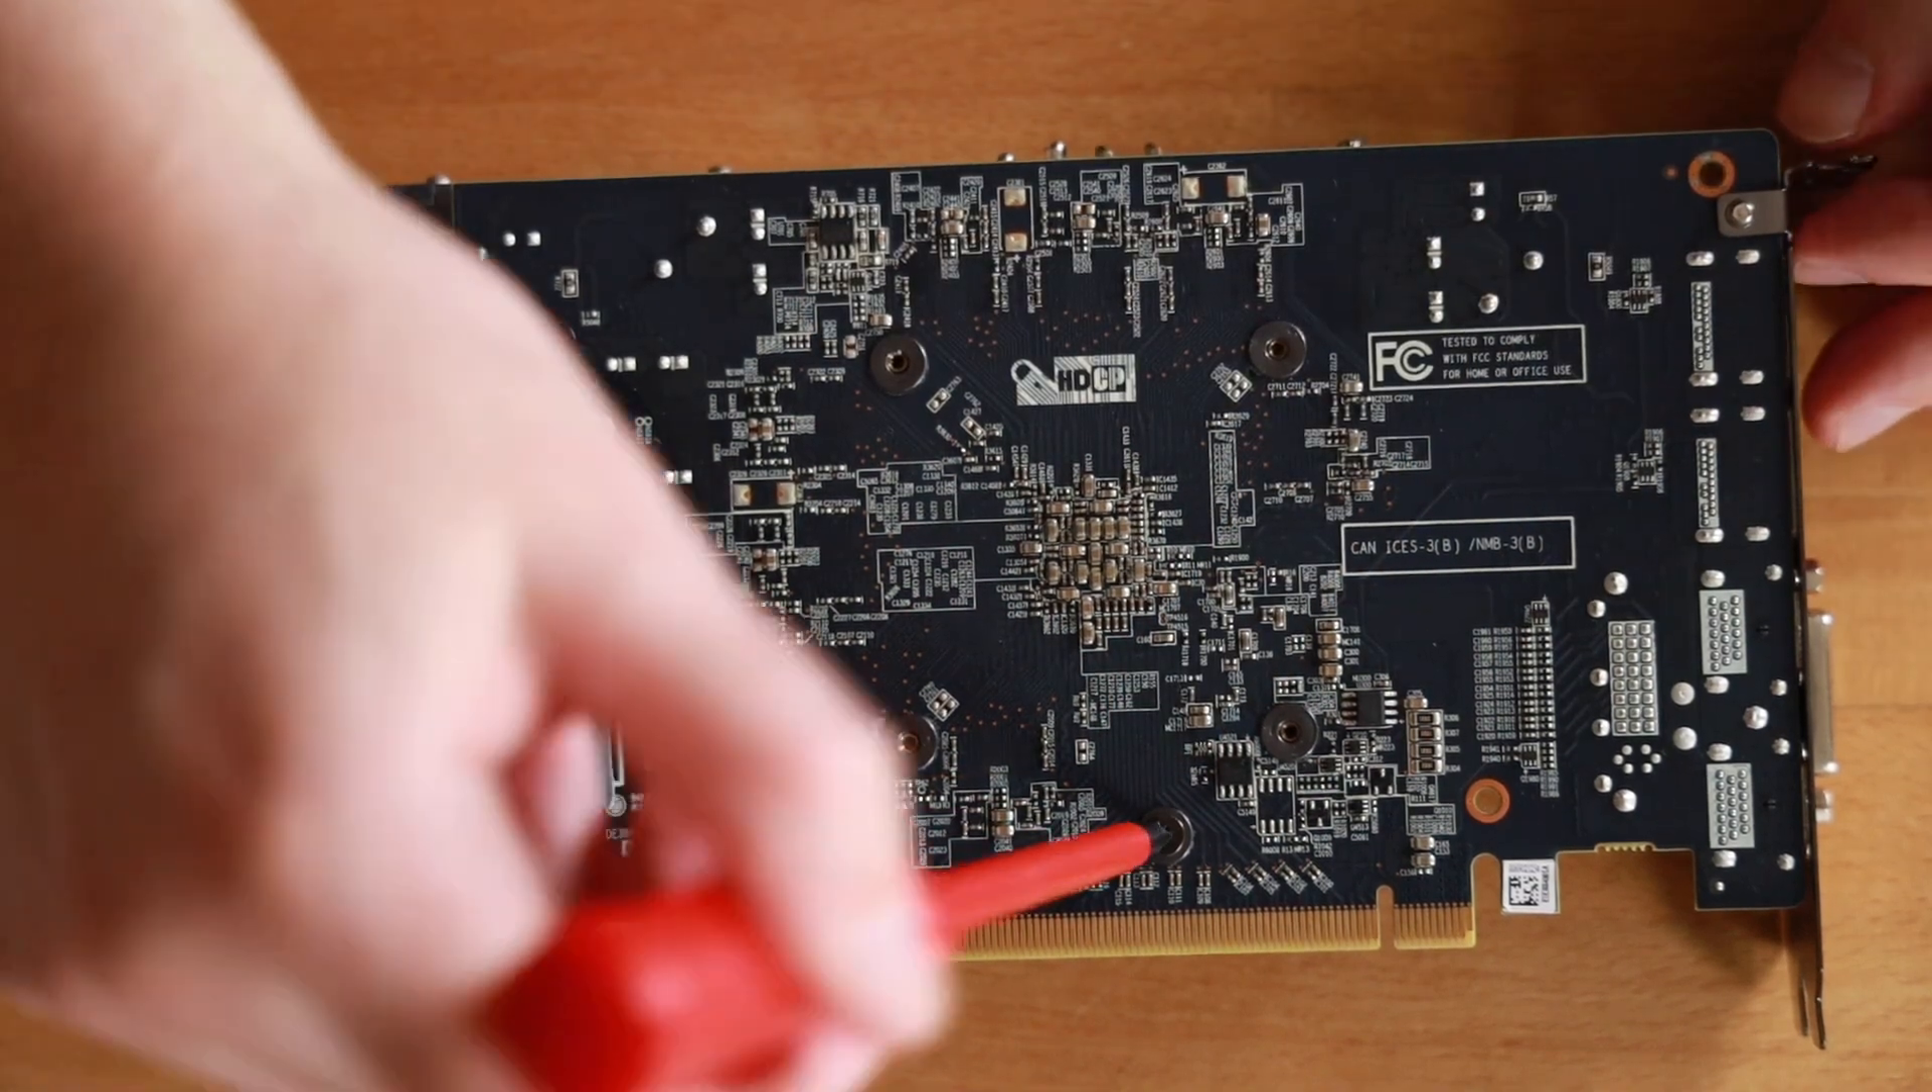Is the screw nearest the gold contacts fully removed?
No.